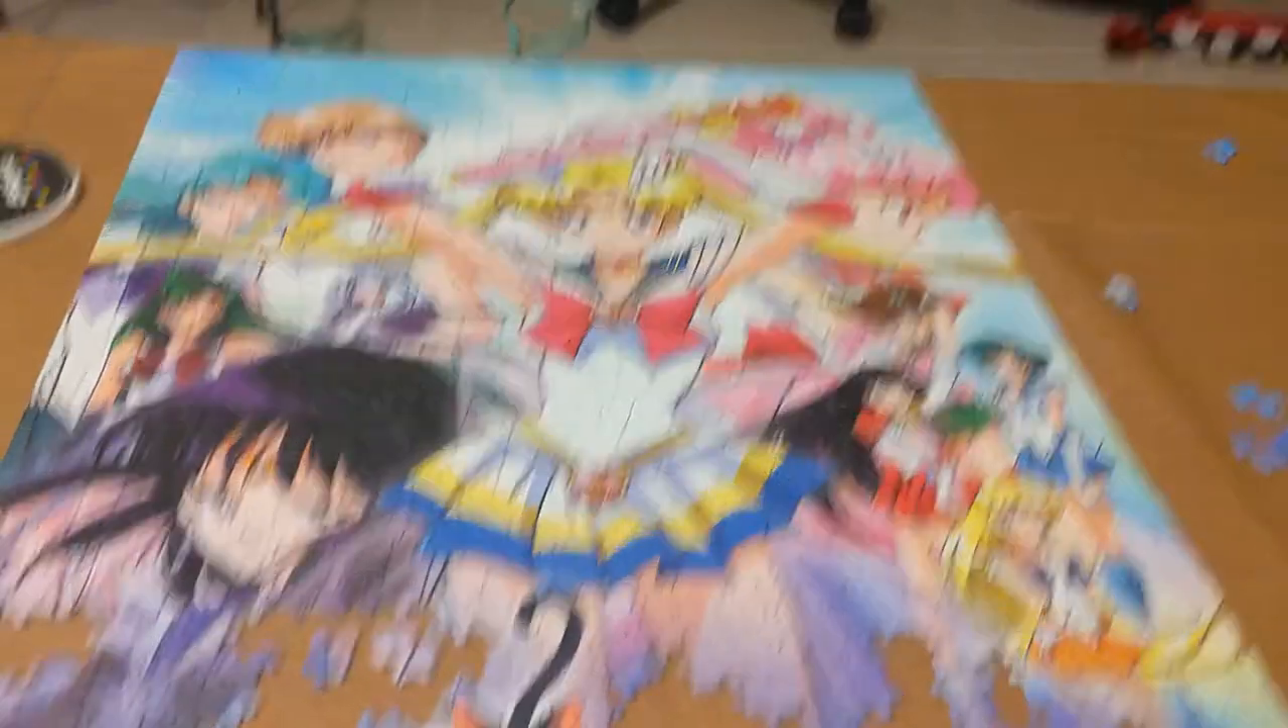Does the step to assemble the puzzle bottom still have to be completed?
Yes.